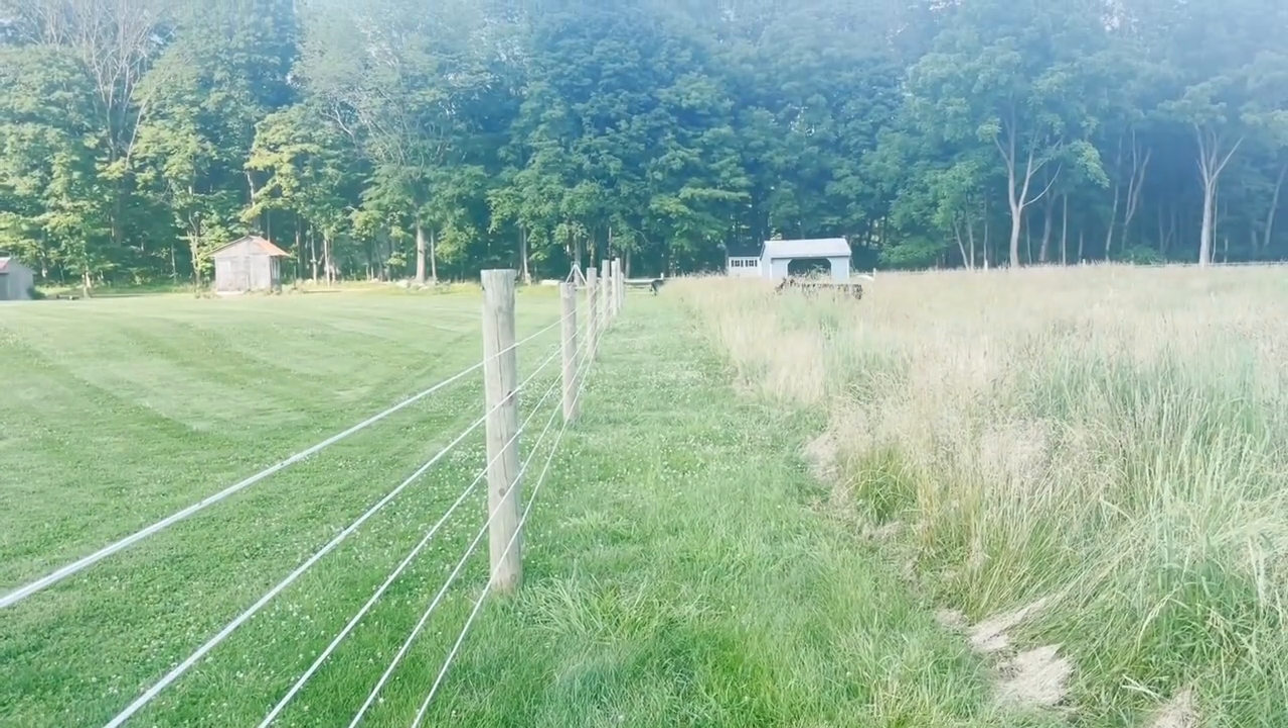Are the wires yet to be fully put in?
No.